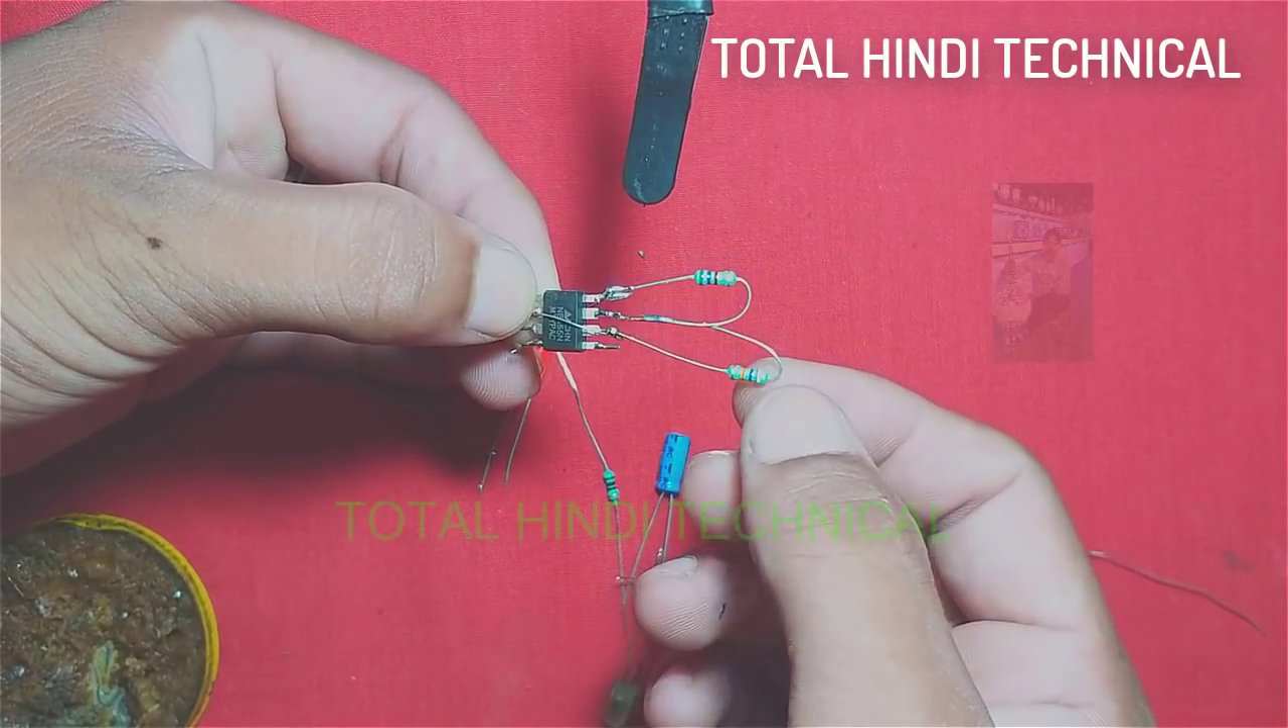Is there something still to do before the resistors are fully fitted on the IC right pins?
No.